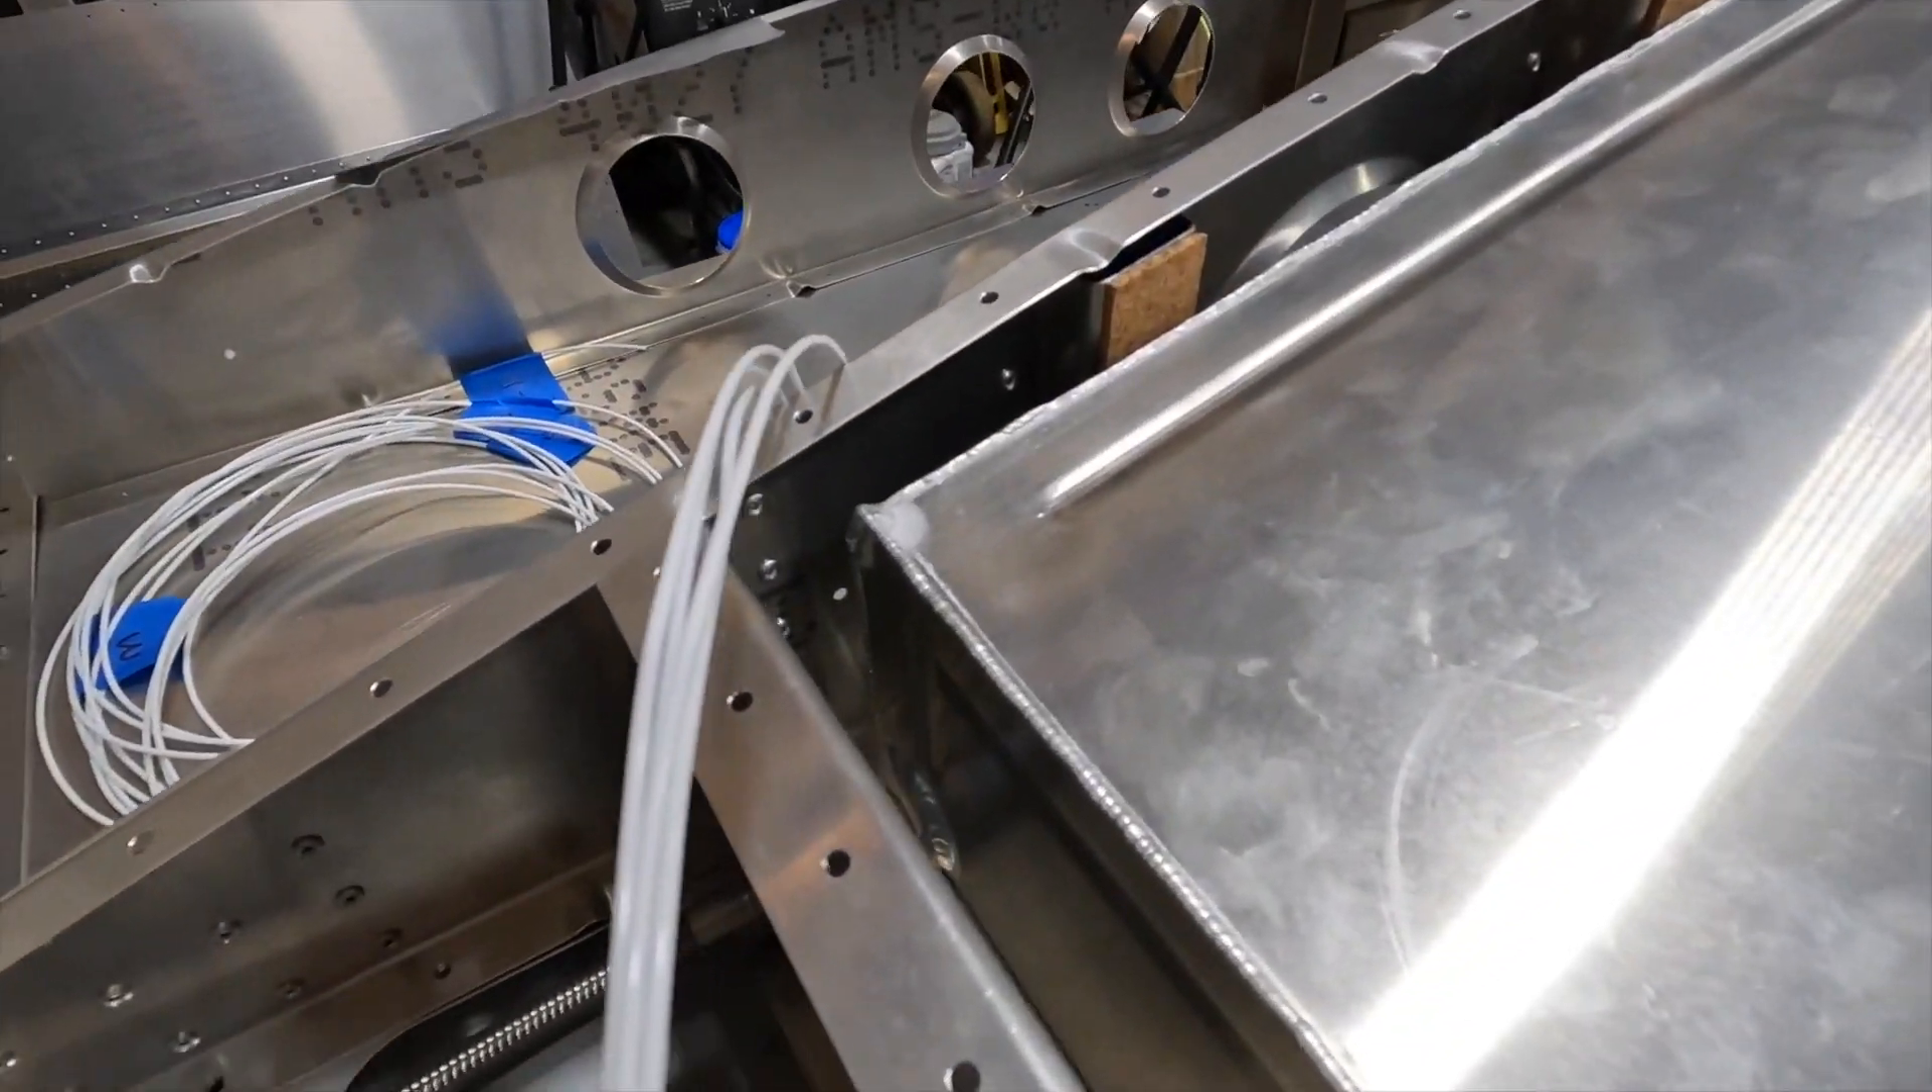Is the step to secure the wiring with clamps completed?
No.